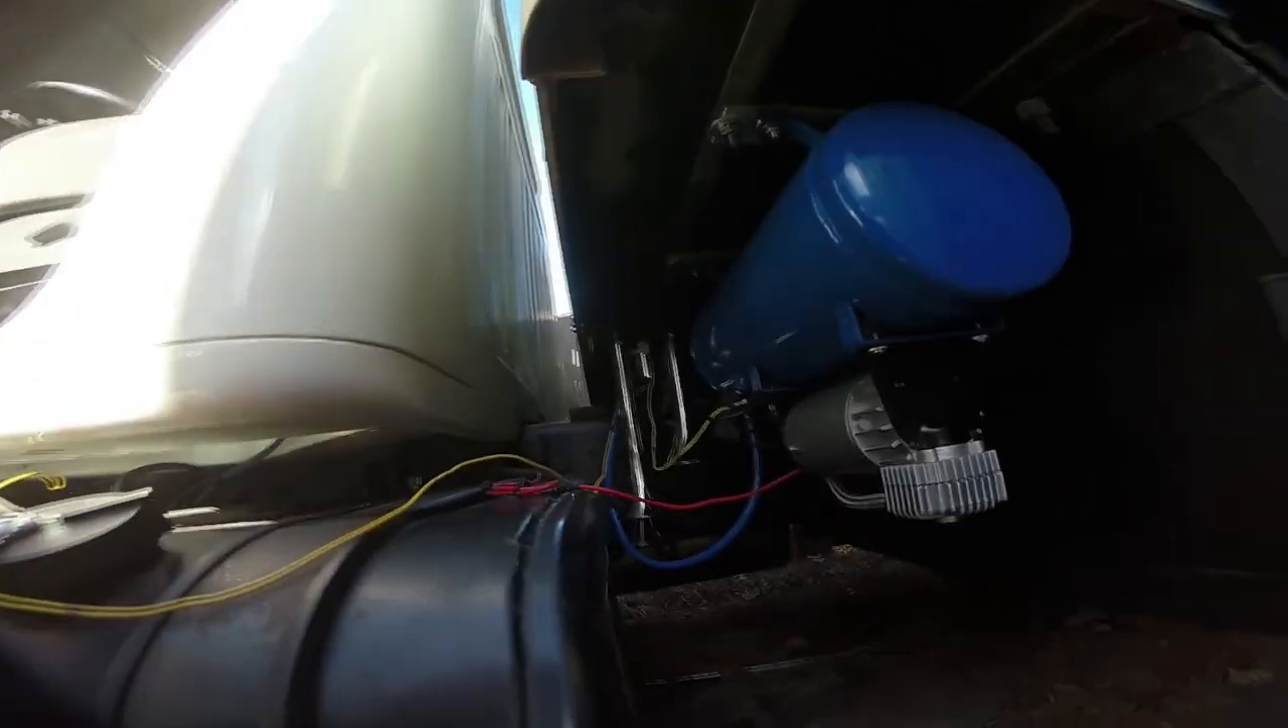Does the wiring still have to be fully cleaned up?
Yes.